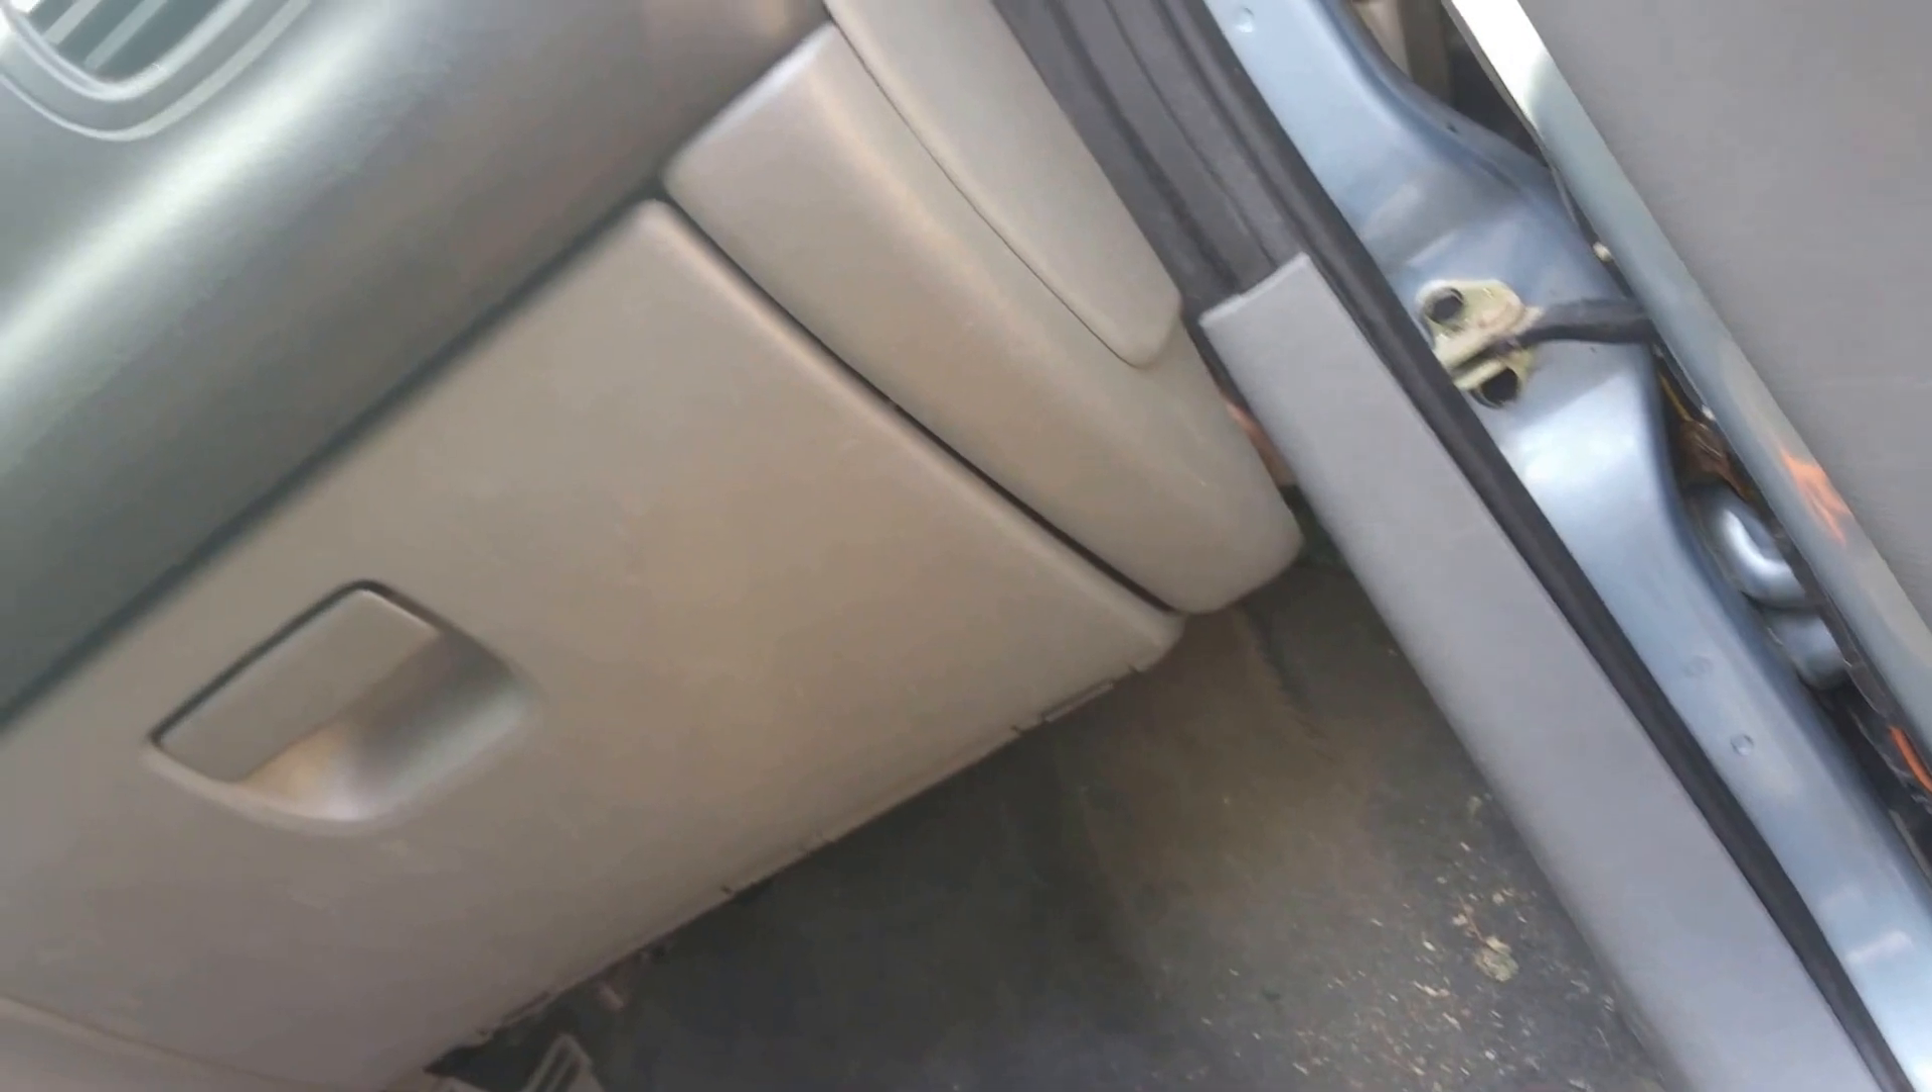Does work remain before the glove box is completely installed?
No.